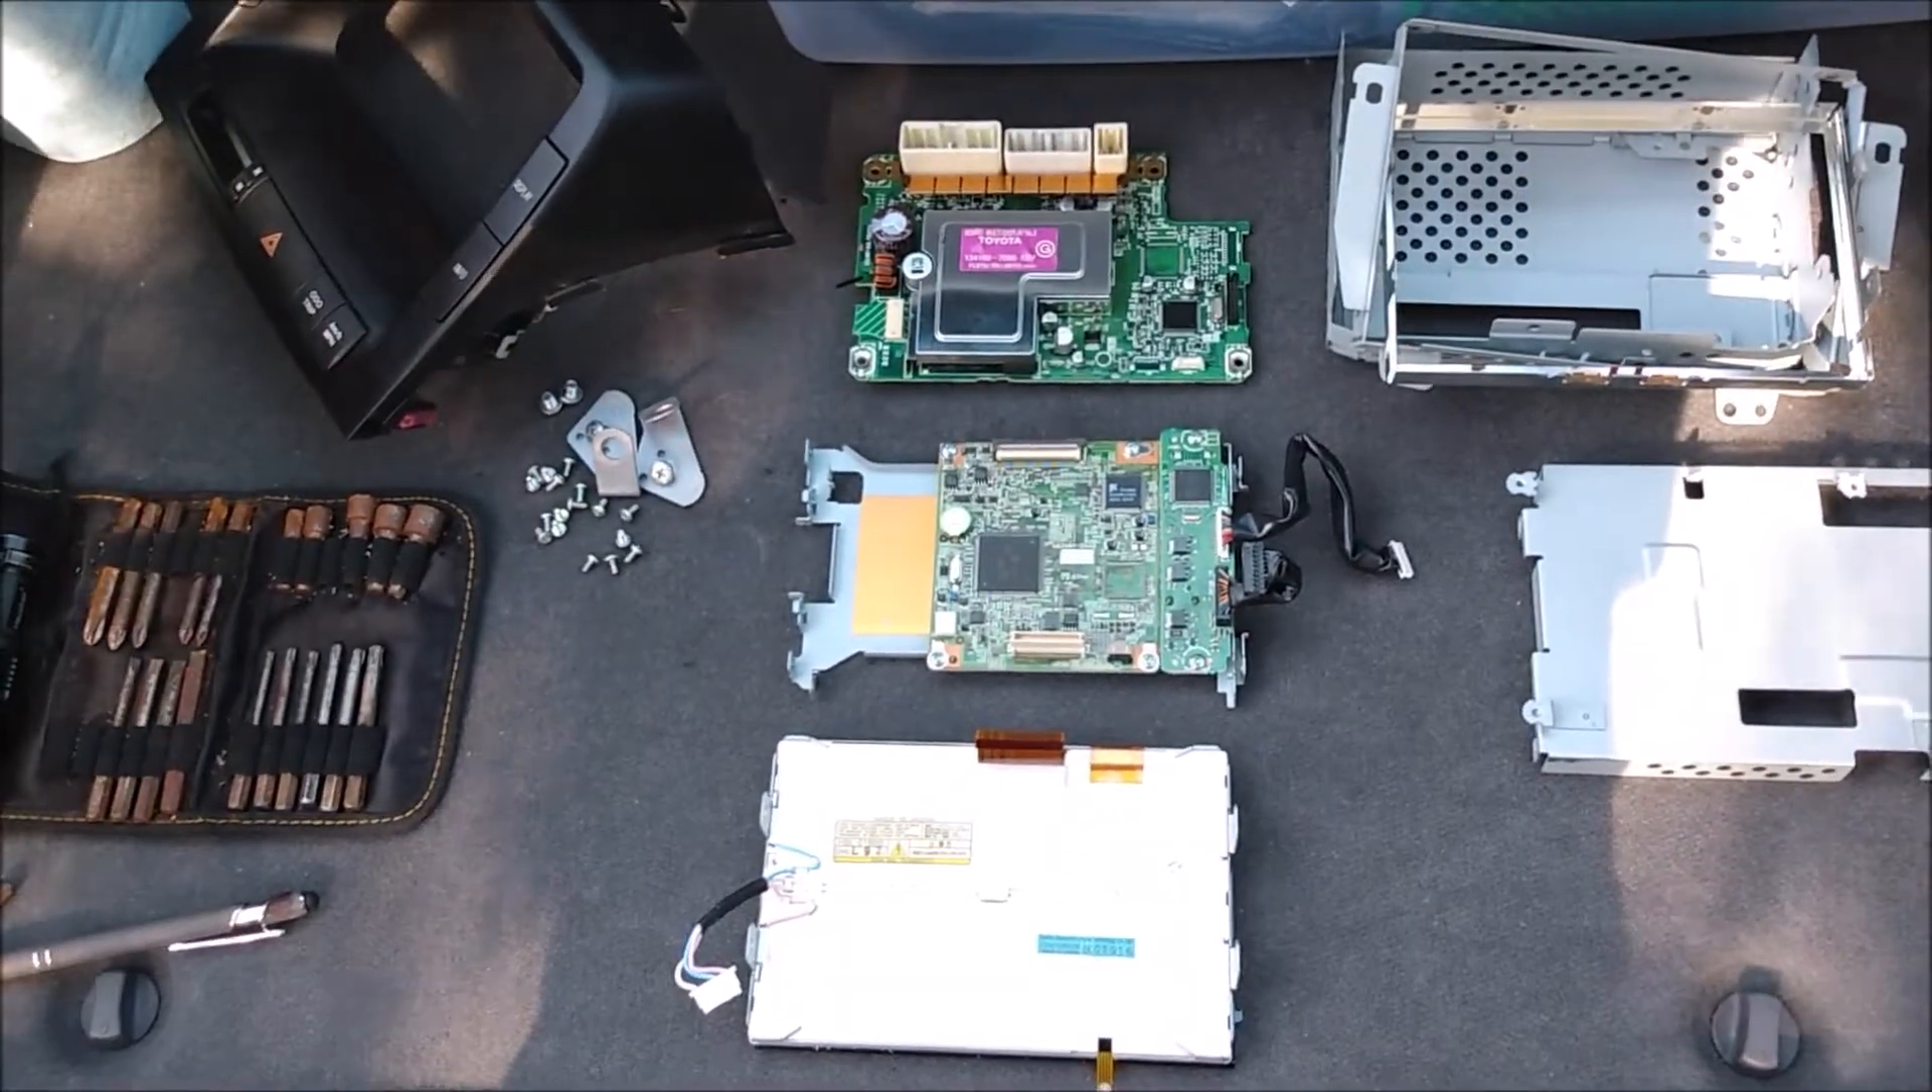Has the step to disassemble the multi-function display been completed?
Yes.